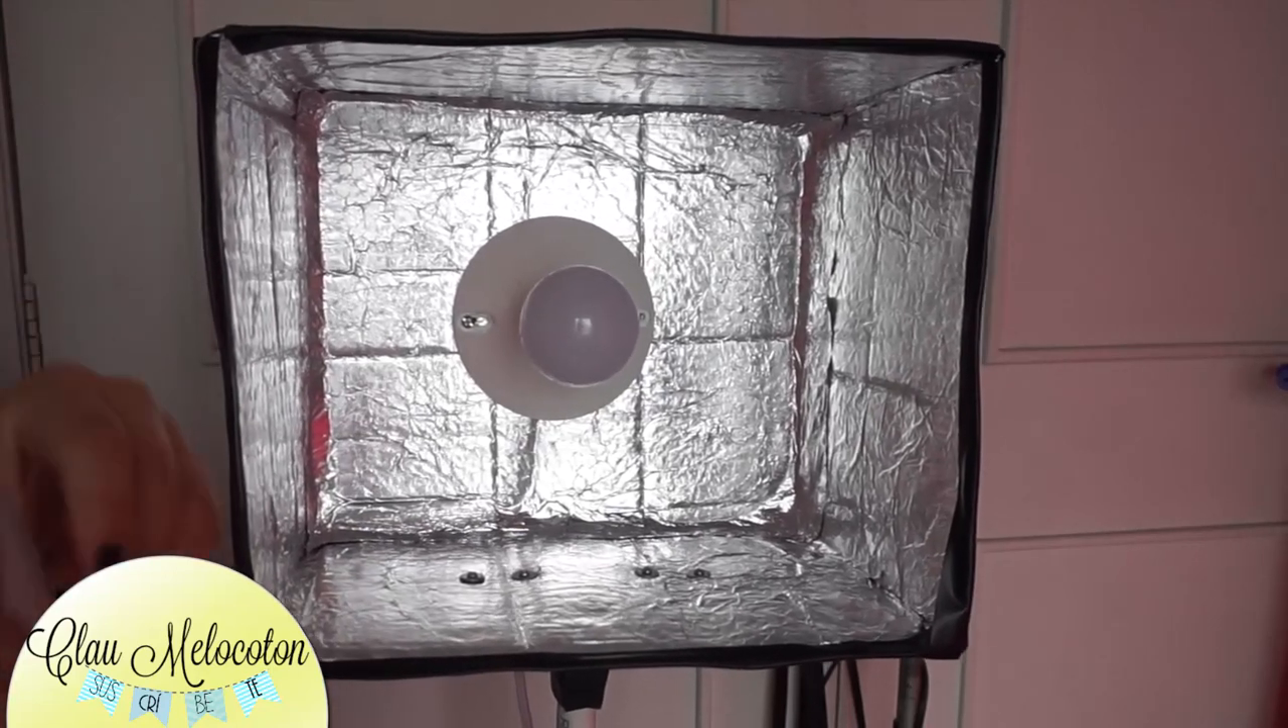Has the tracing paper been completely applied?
No.